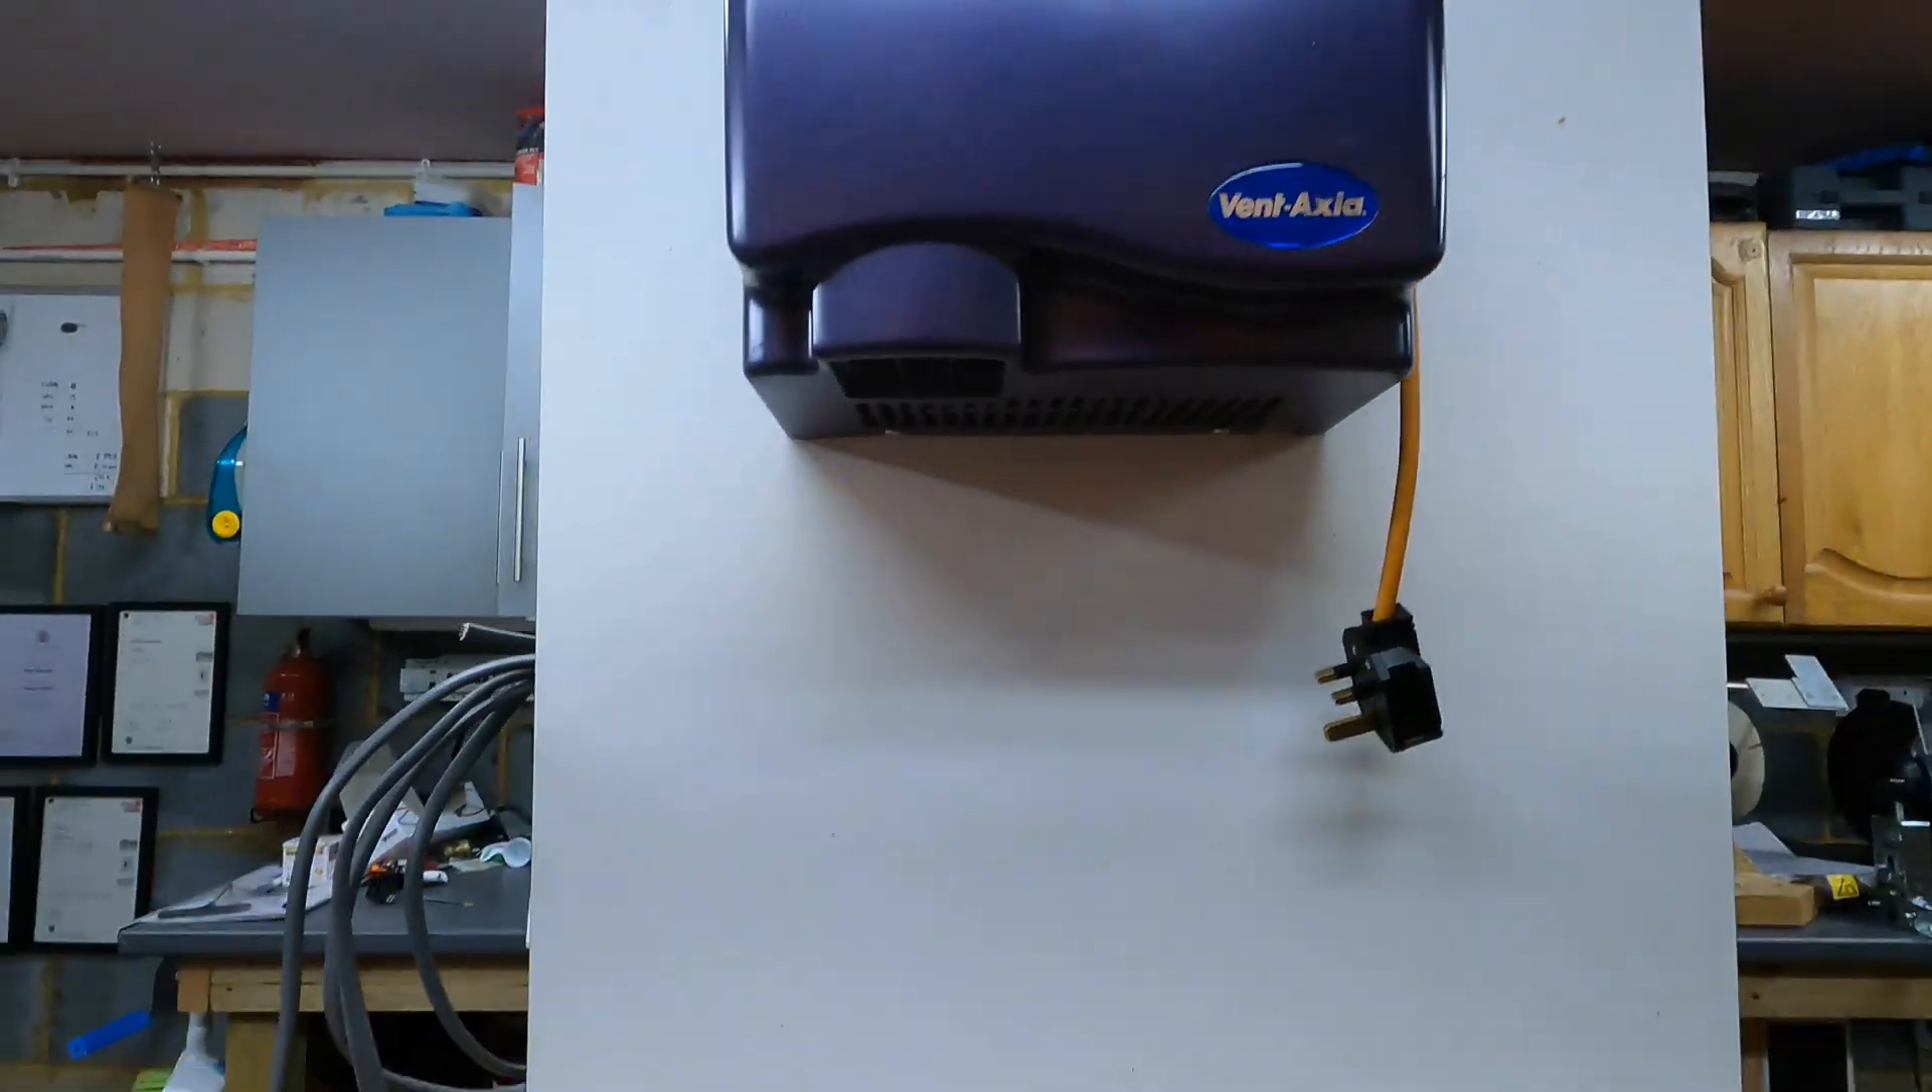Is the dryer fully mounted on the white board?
Yes.